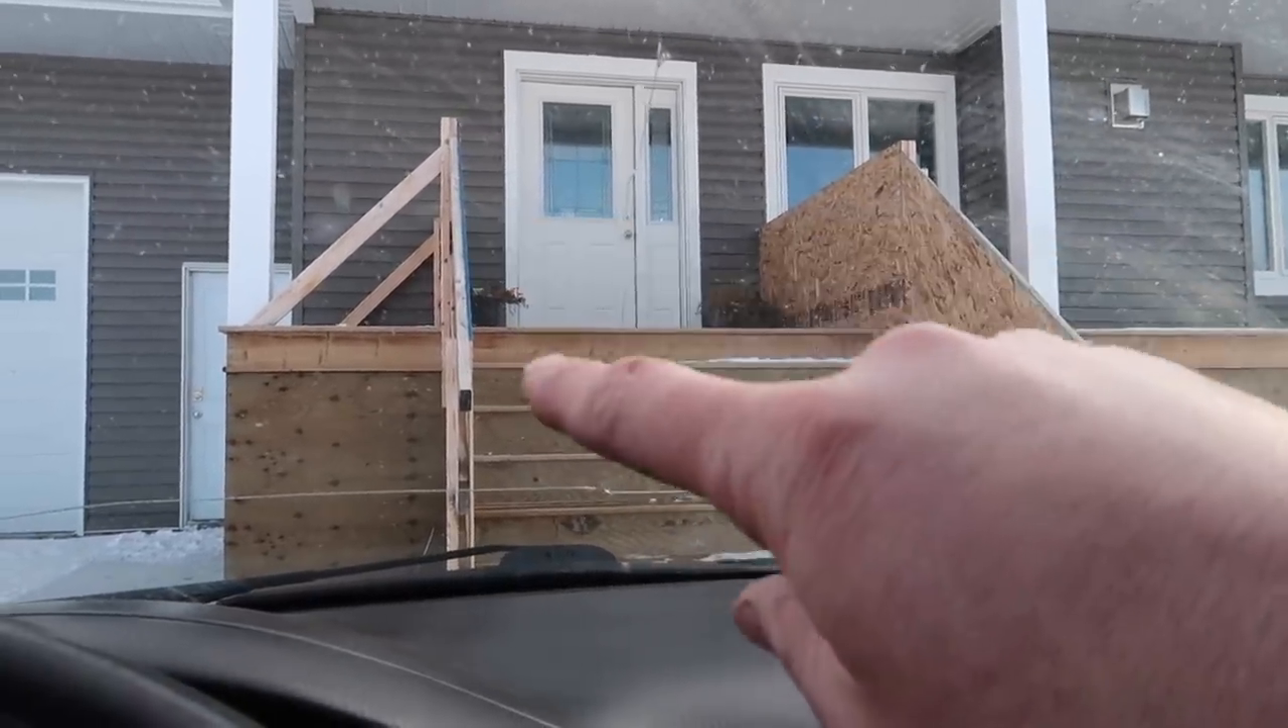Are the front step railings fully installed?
No.